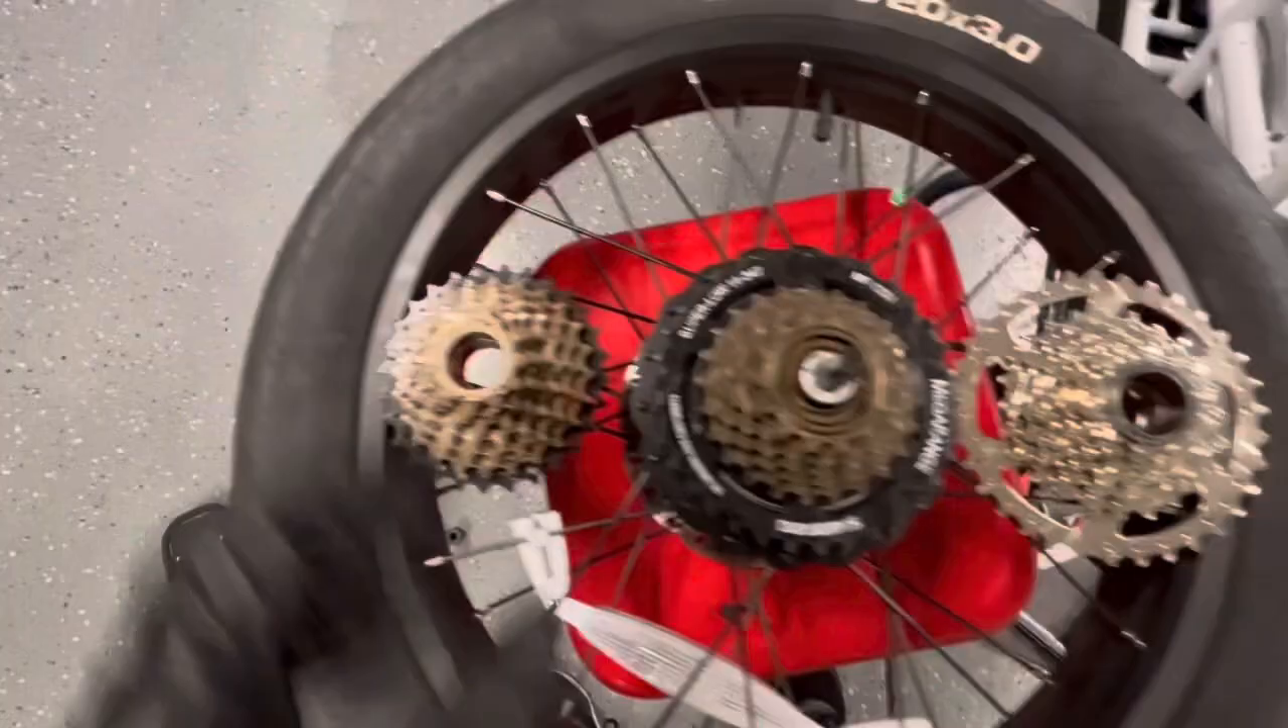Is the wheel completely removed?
Yes.